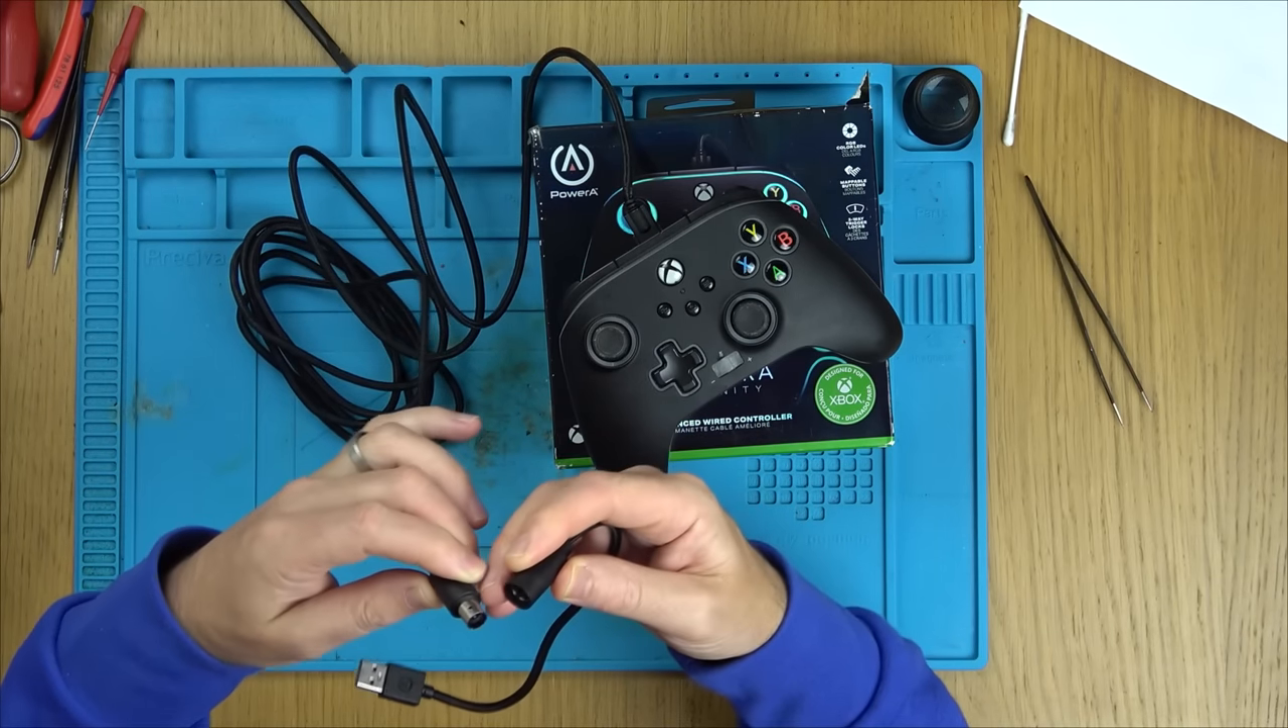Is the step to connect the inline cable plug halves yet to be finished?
Yes.